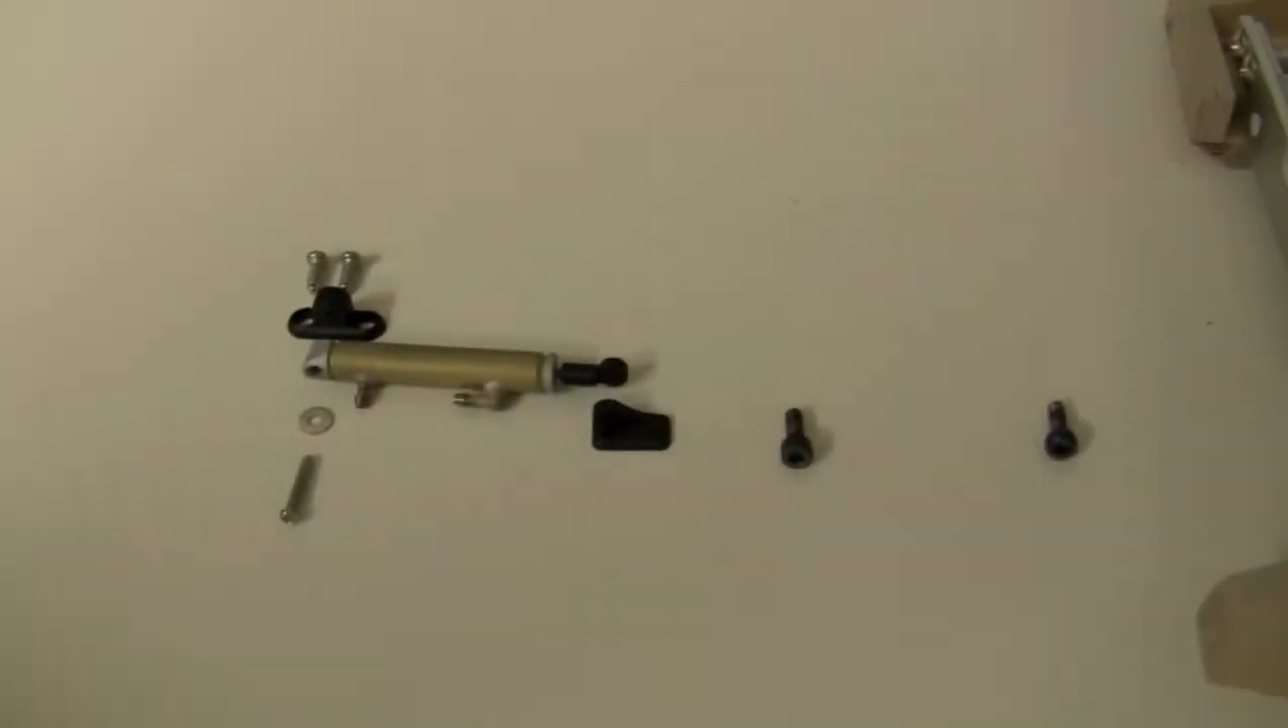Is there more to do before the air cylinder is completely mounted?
Yes.